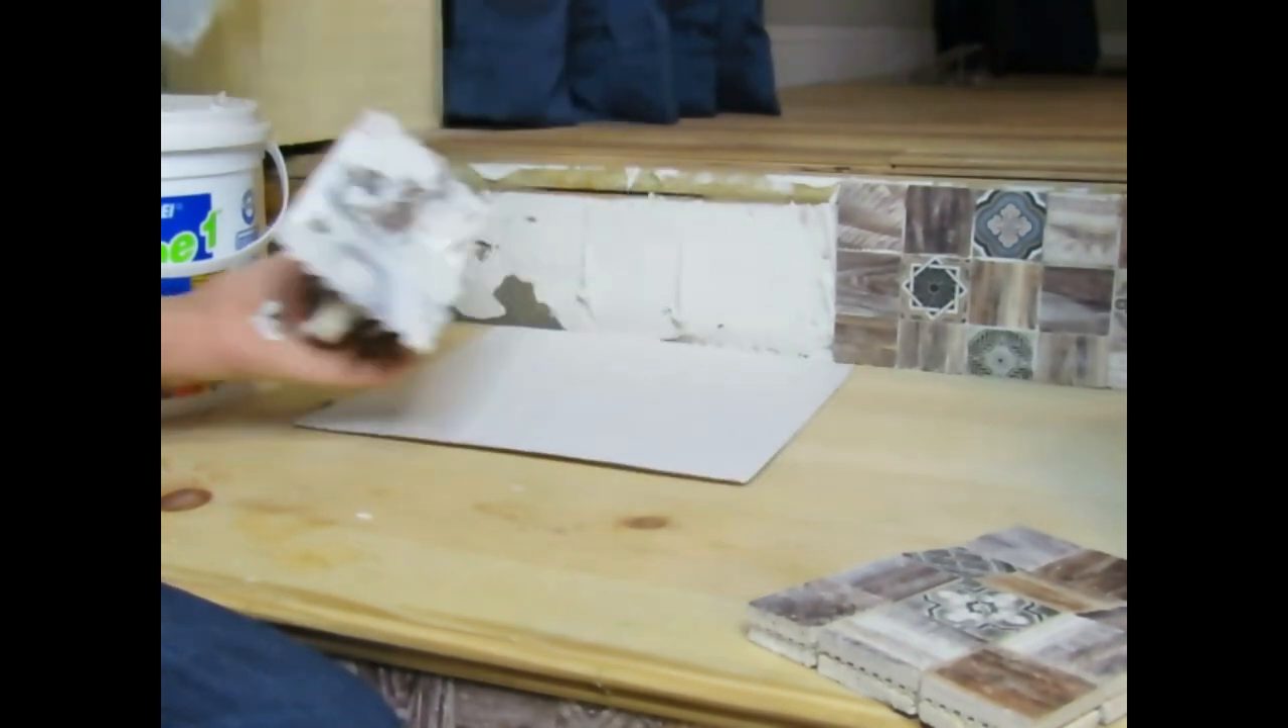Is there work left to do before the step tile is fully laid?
Yes.